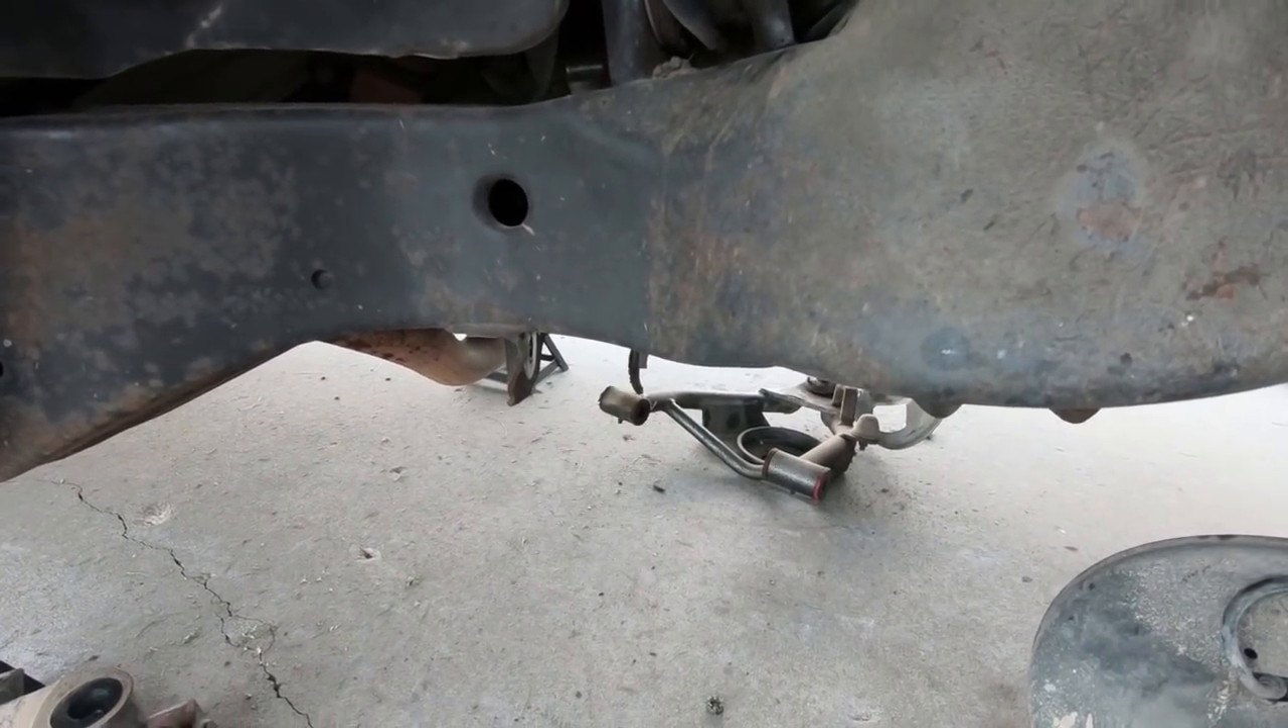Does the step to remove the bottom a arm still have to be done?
No.